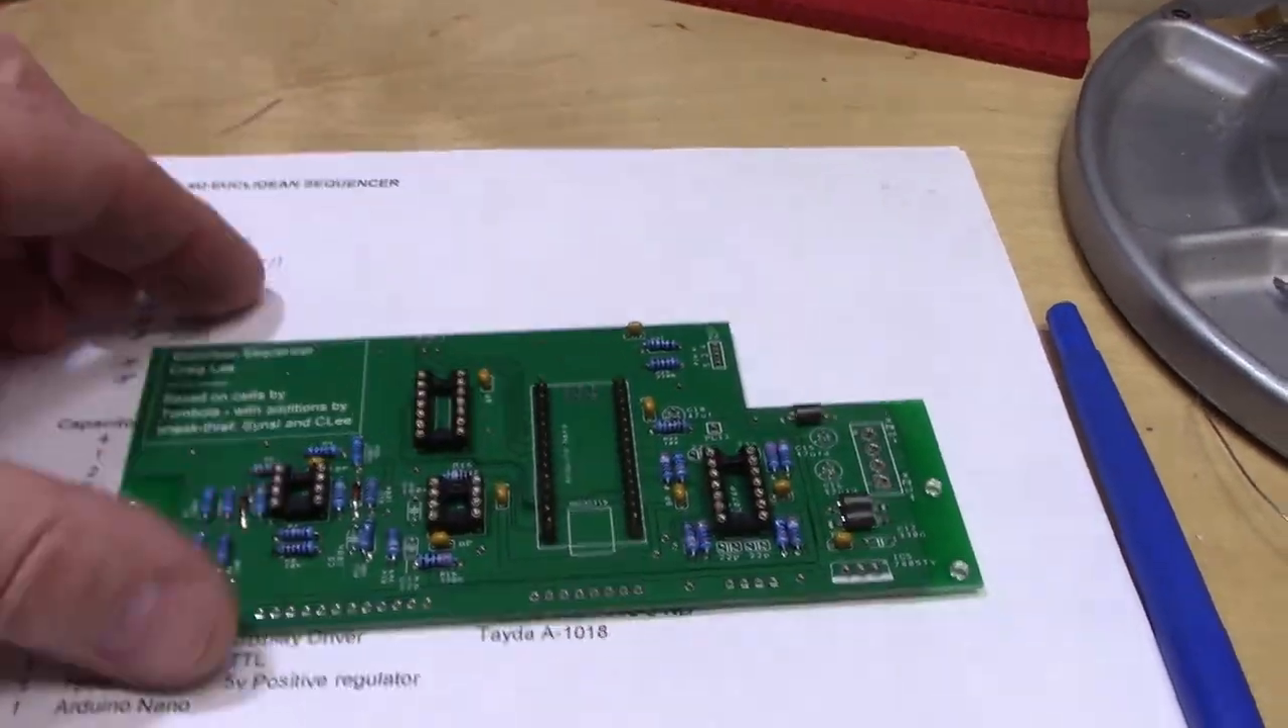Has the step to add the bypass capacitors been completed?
Yes.